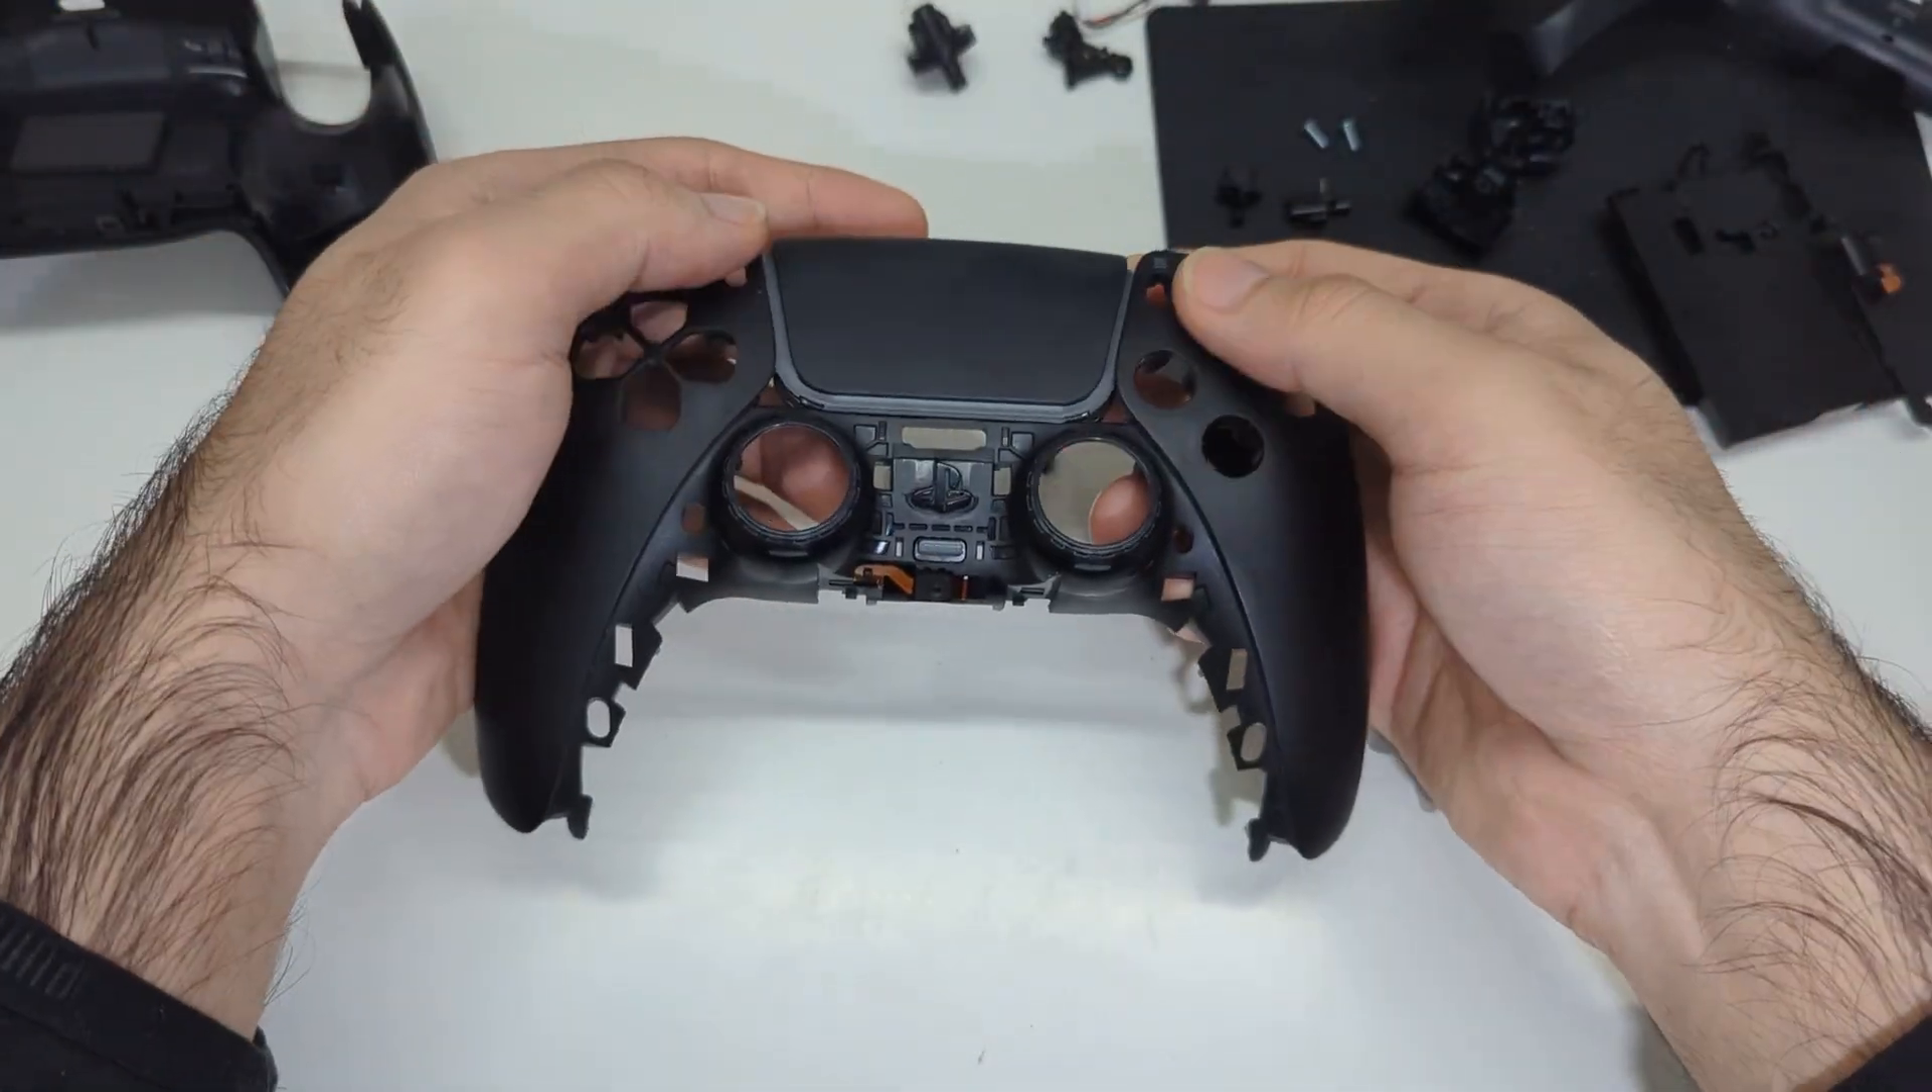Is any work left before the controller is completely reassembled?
Yes.